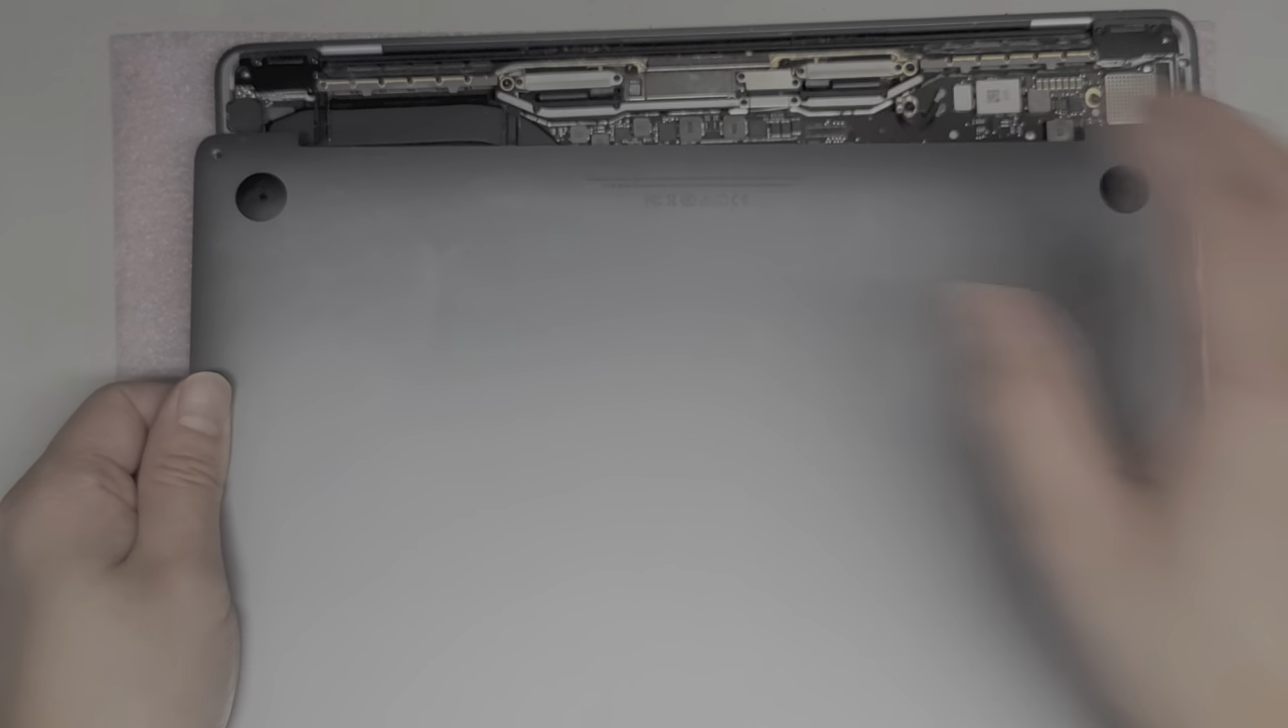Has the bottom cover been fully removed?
No.